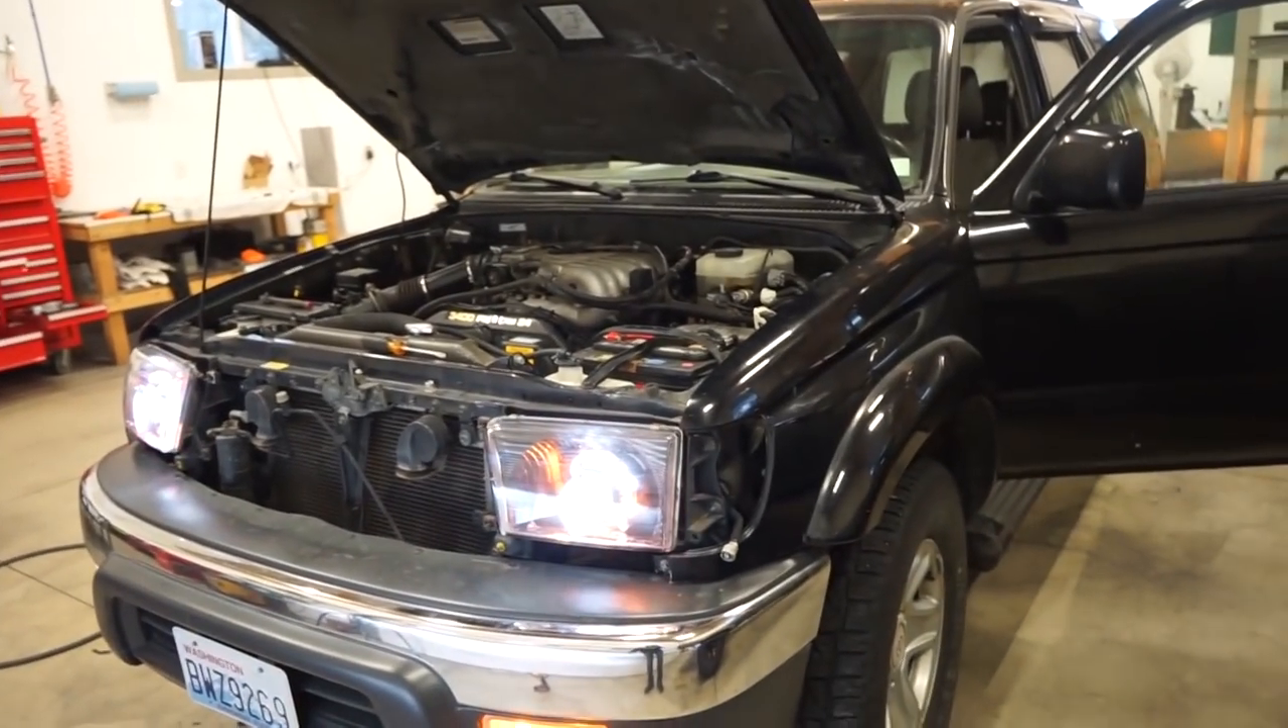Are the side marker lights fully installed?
No.